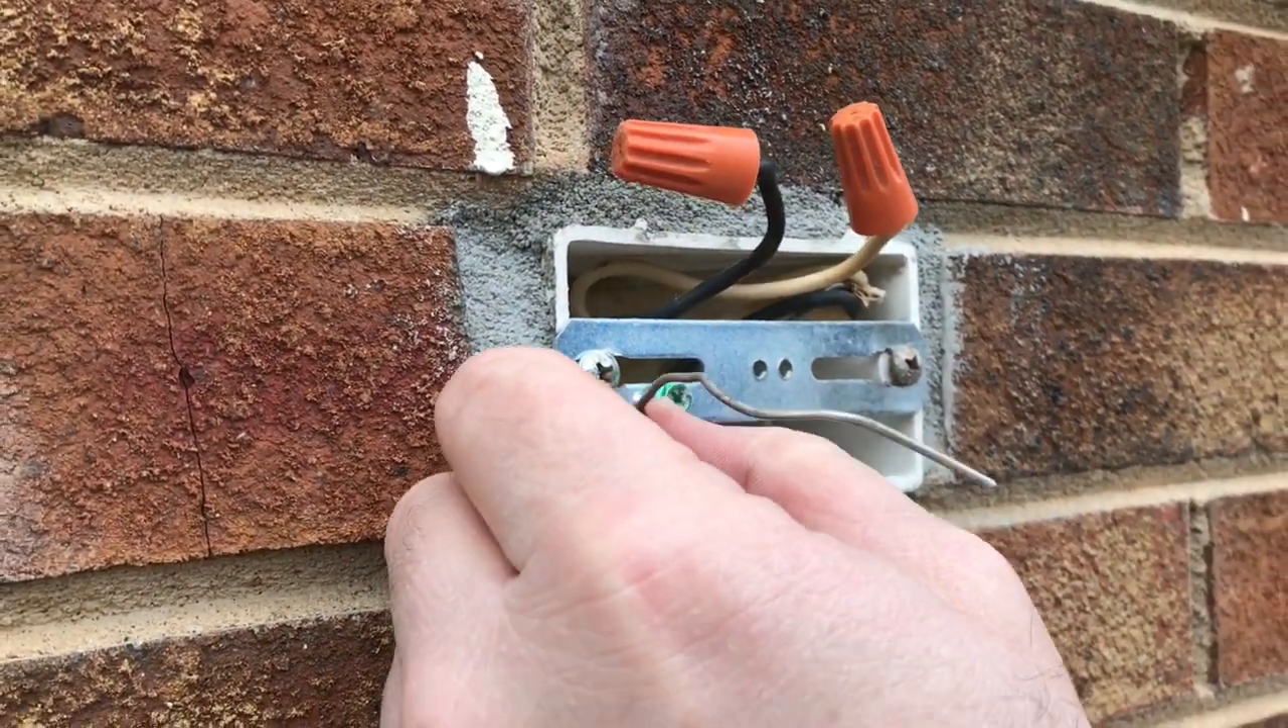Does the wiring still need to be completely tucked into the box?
Yes.